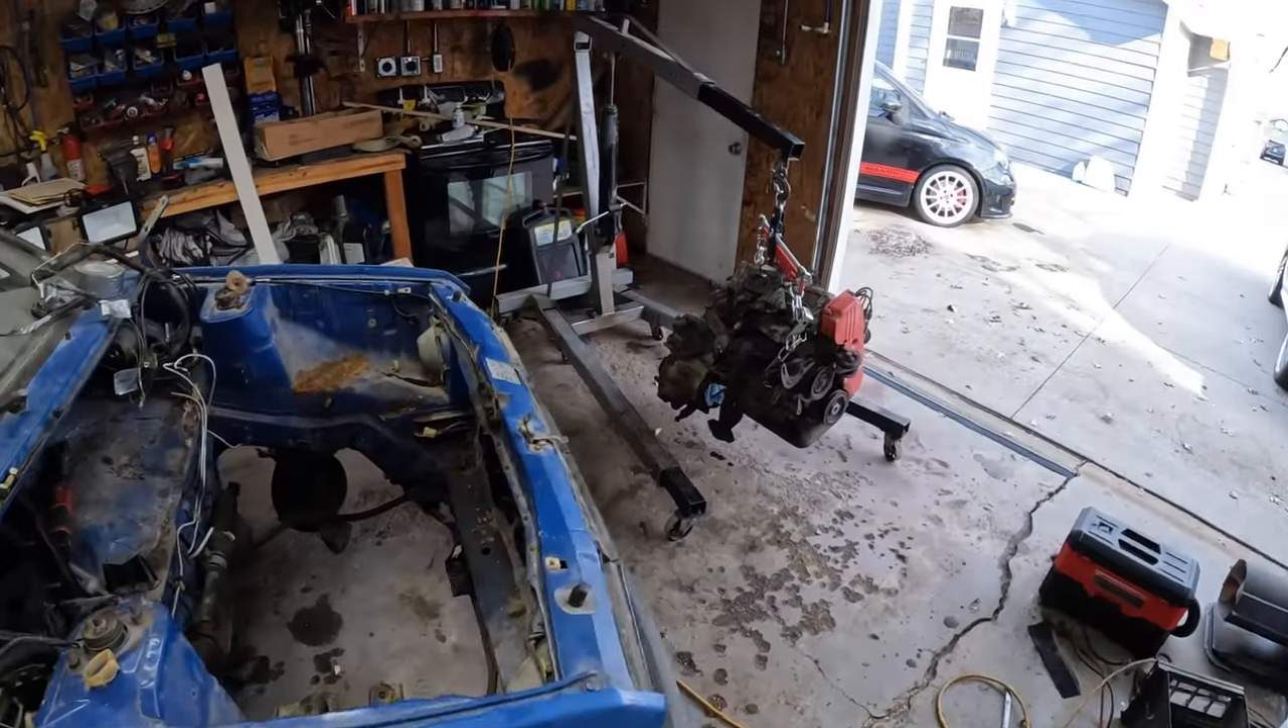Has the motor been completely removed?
Yes.